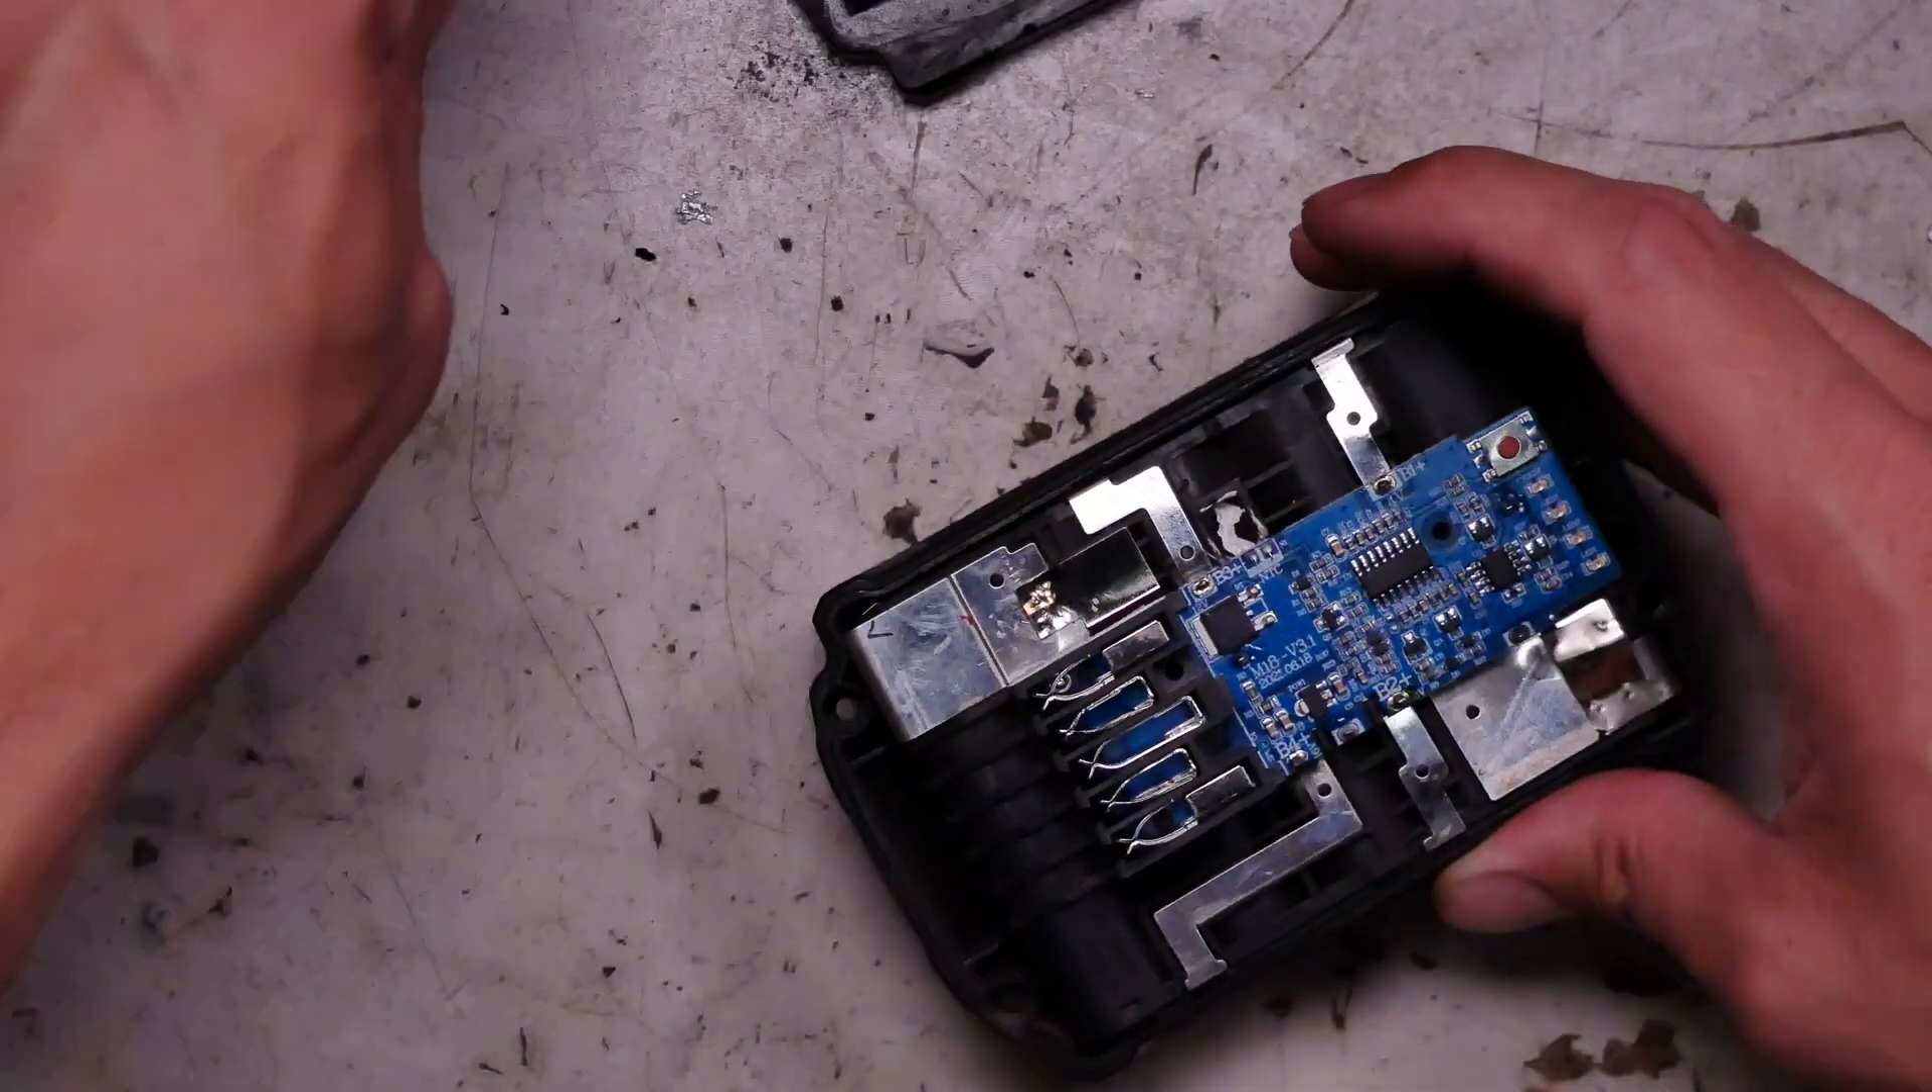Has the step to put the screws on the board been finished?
No.